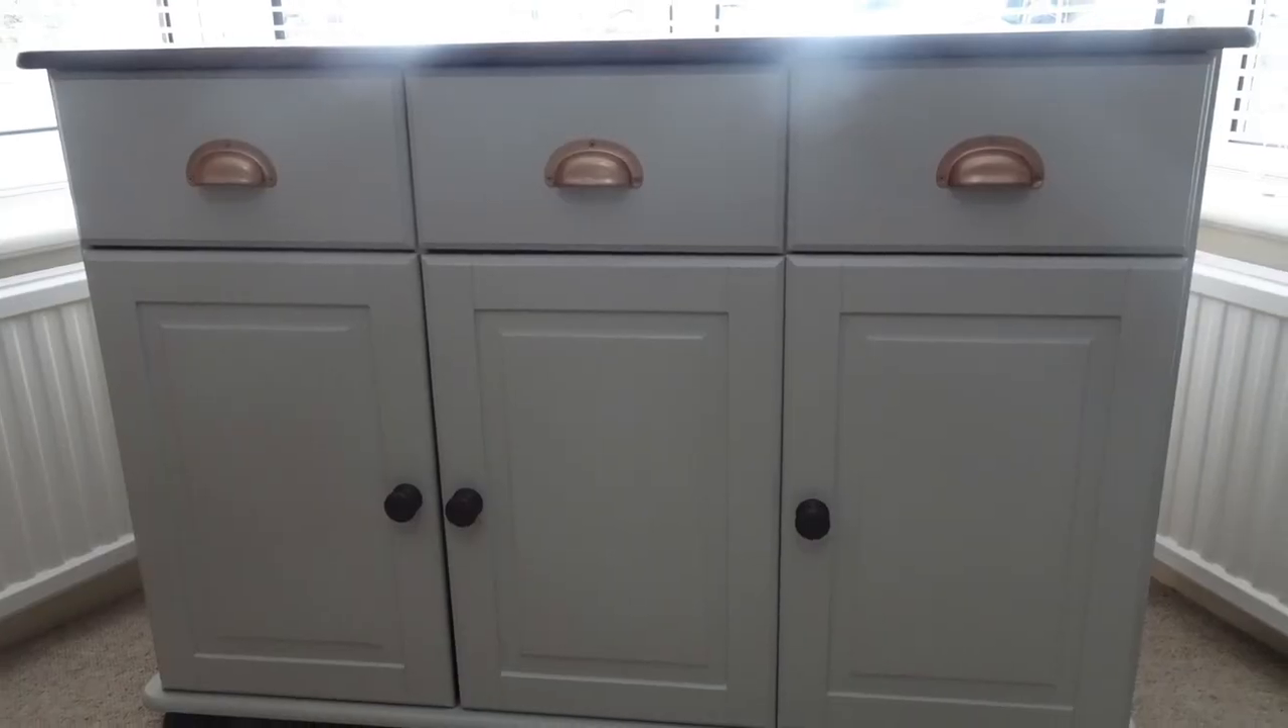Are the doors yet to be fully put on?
No.